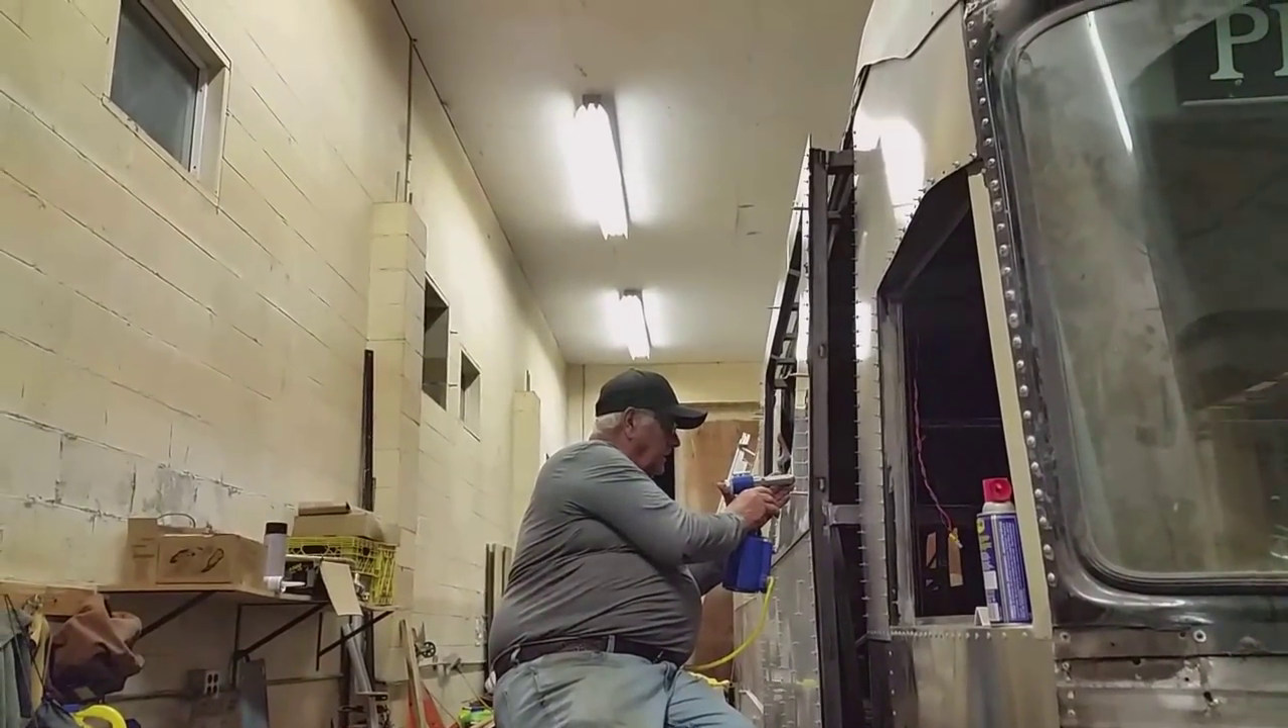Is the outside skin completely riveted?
No.